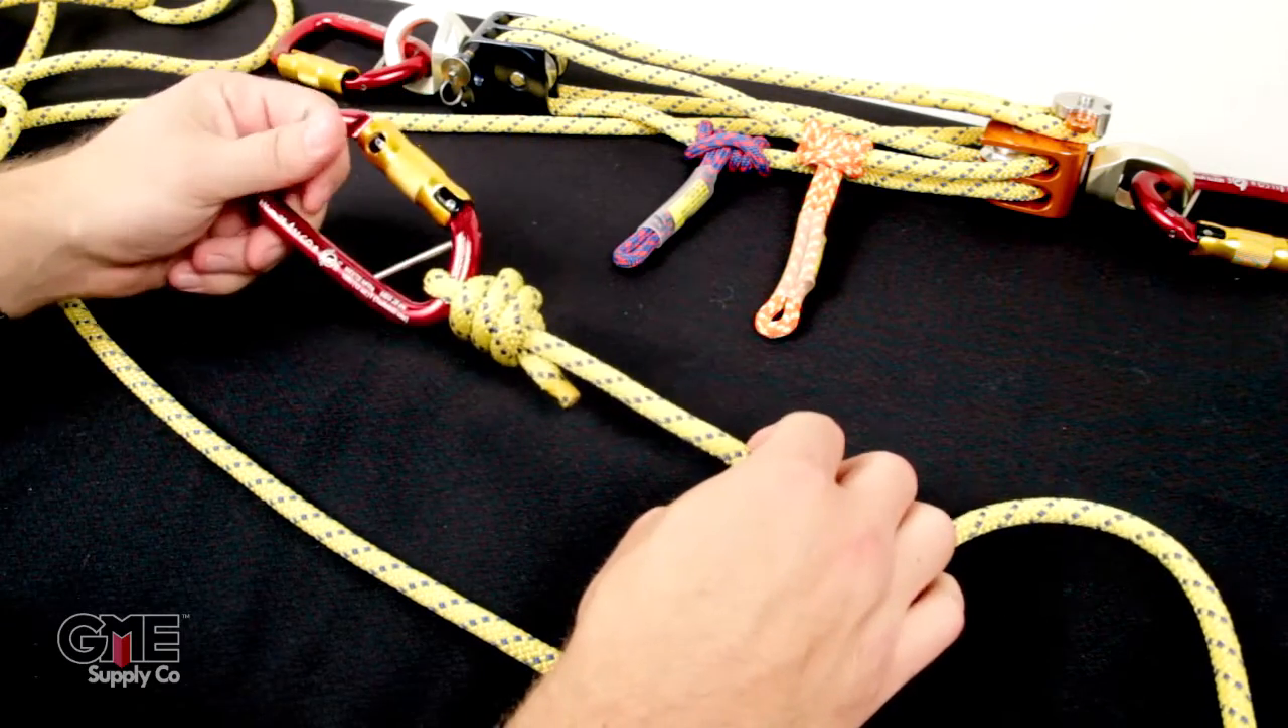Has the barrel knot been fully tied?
Yes.